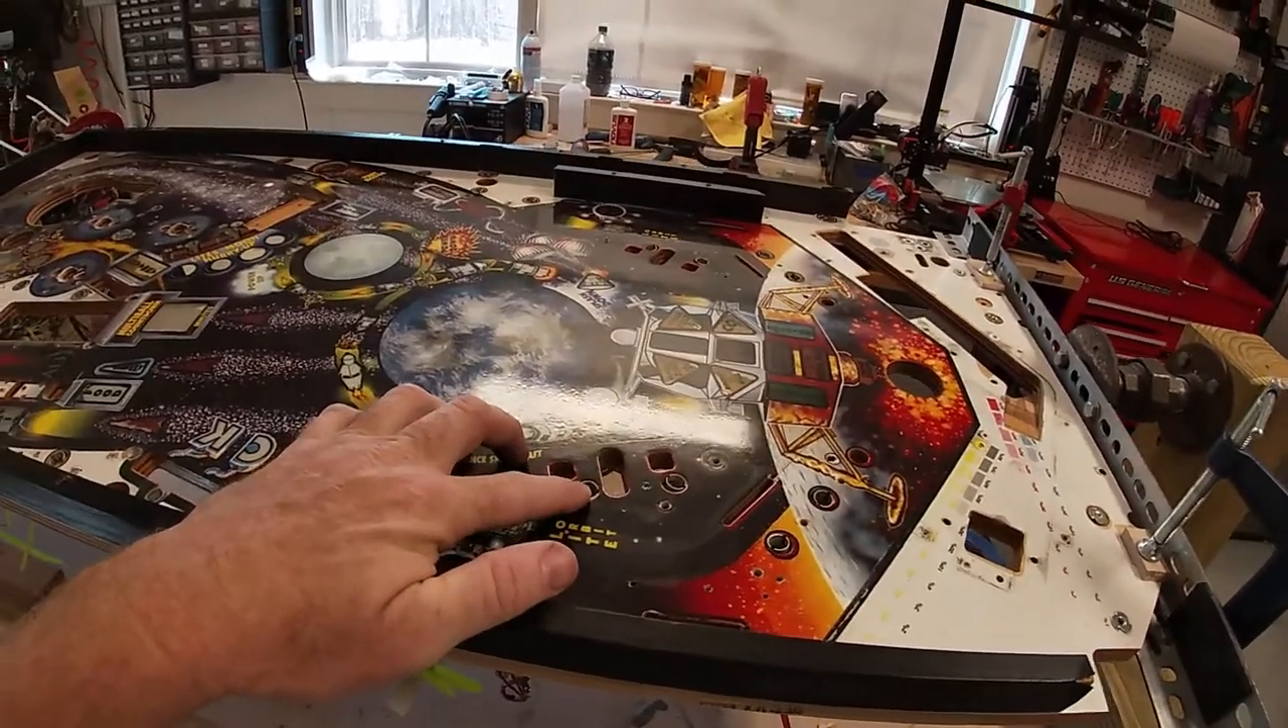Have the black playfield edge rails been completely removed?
No.